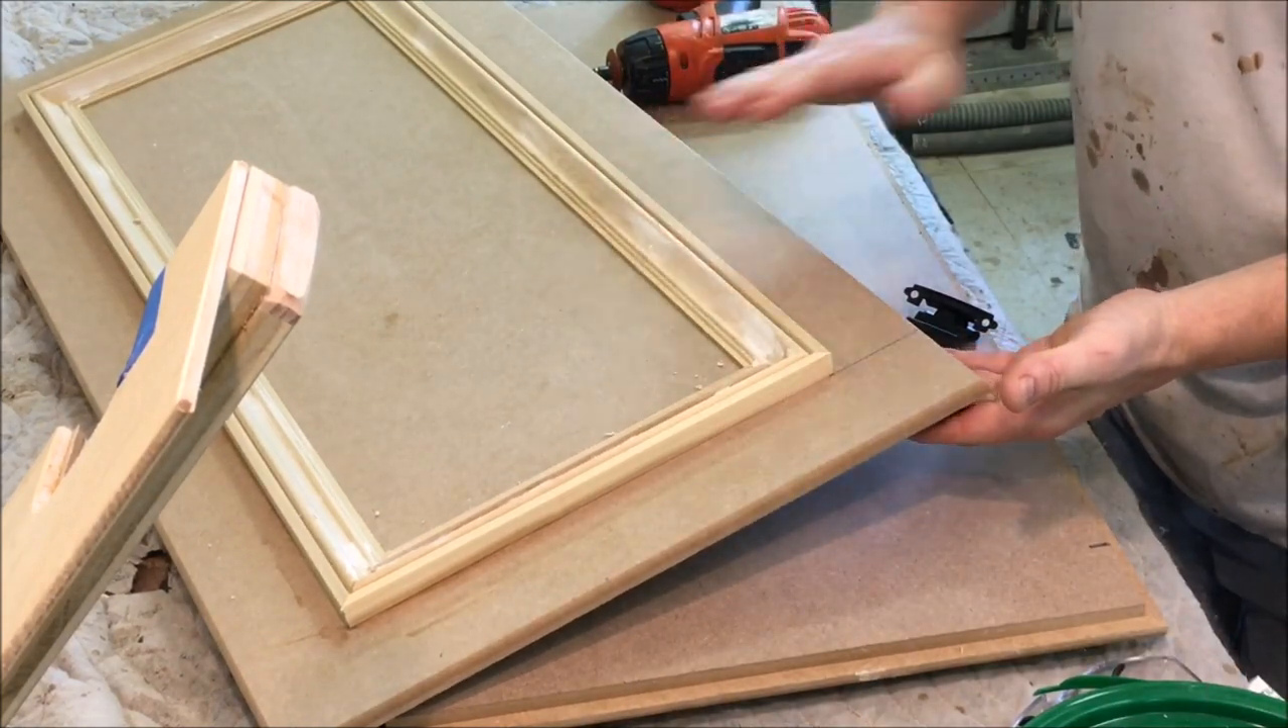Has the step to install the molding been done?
Yes.